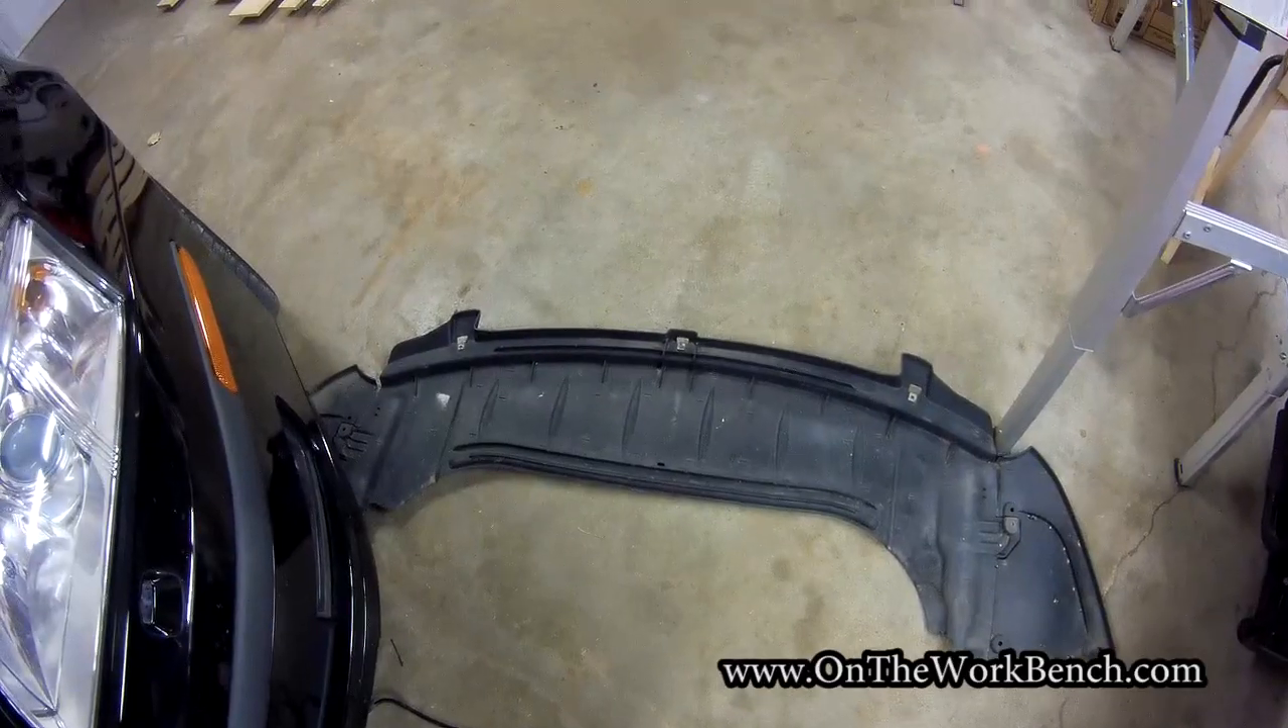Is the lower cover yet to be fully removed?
No.